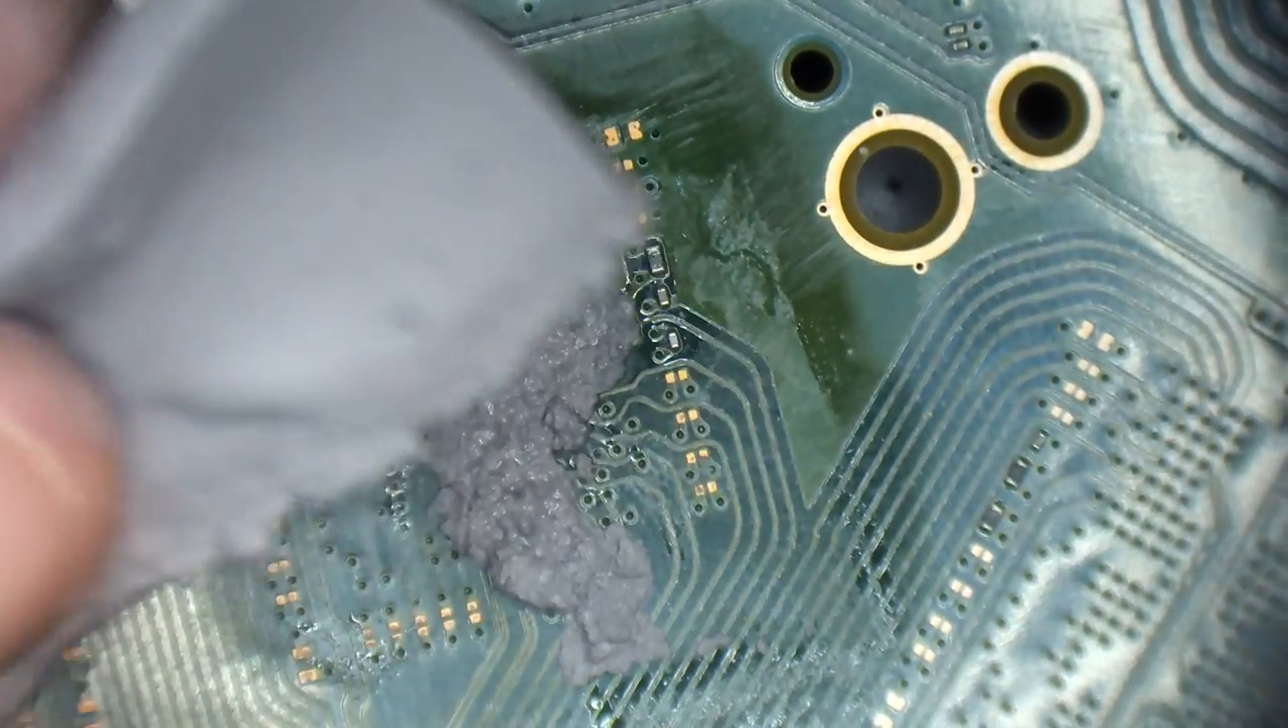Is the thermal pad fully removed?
No.